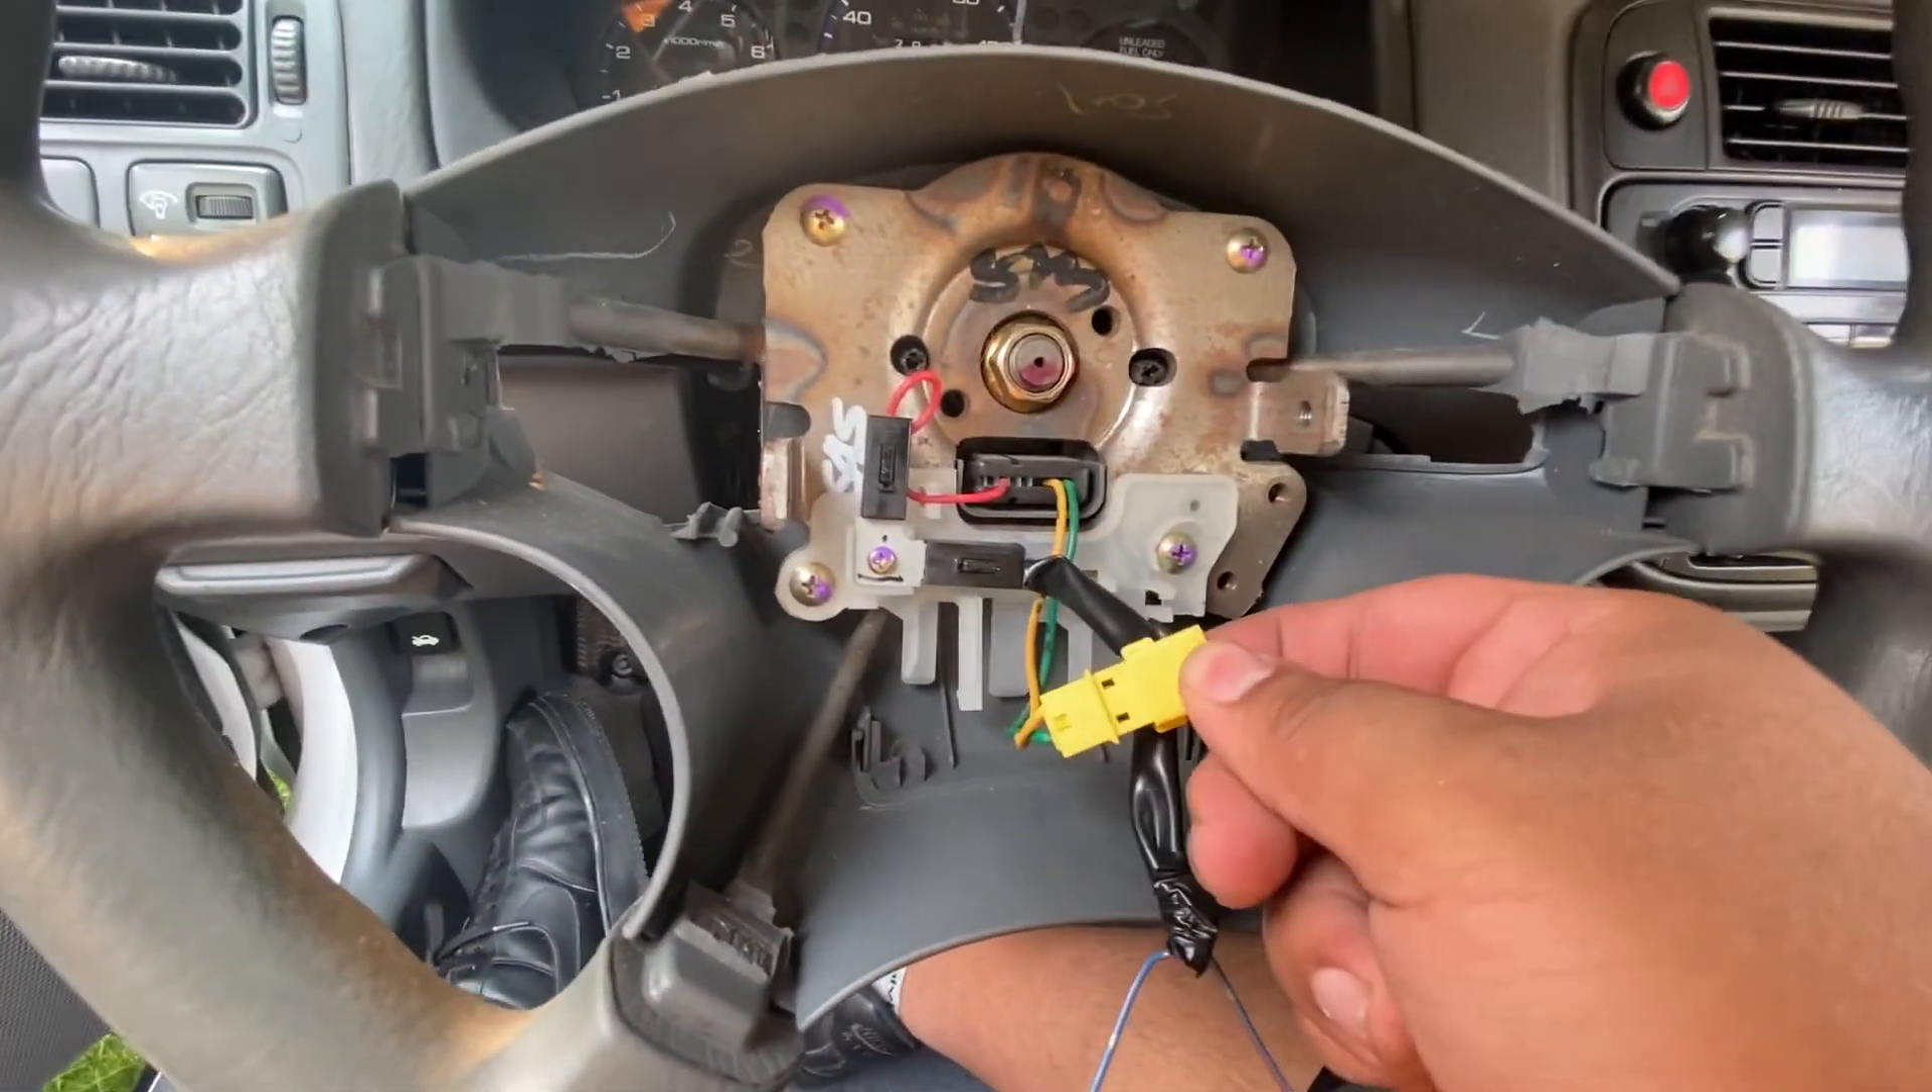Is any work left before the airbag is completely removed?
No.